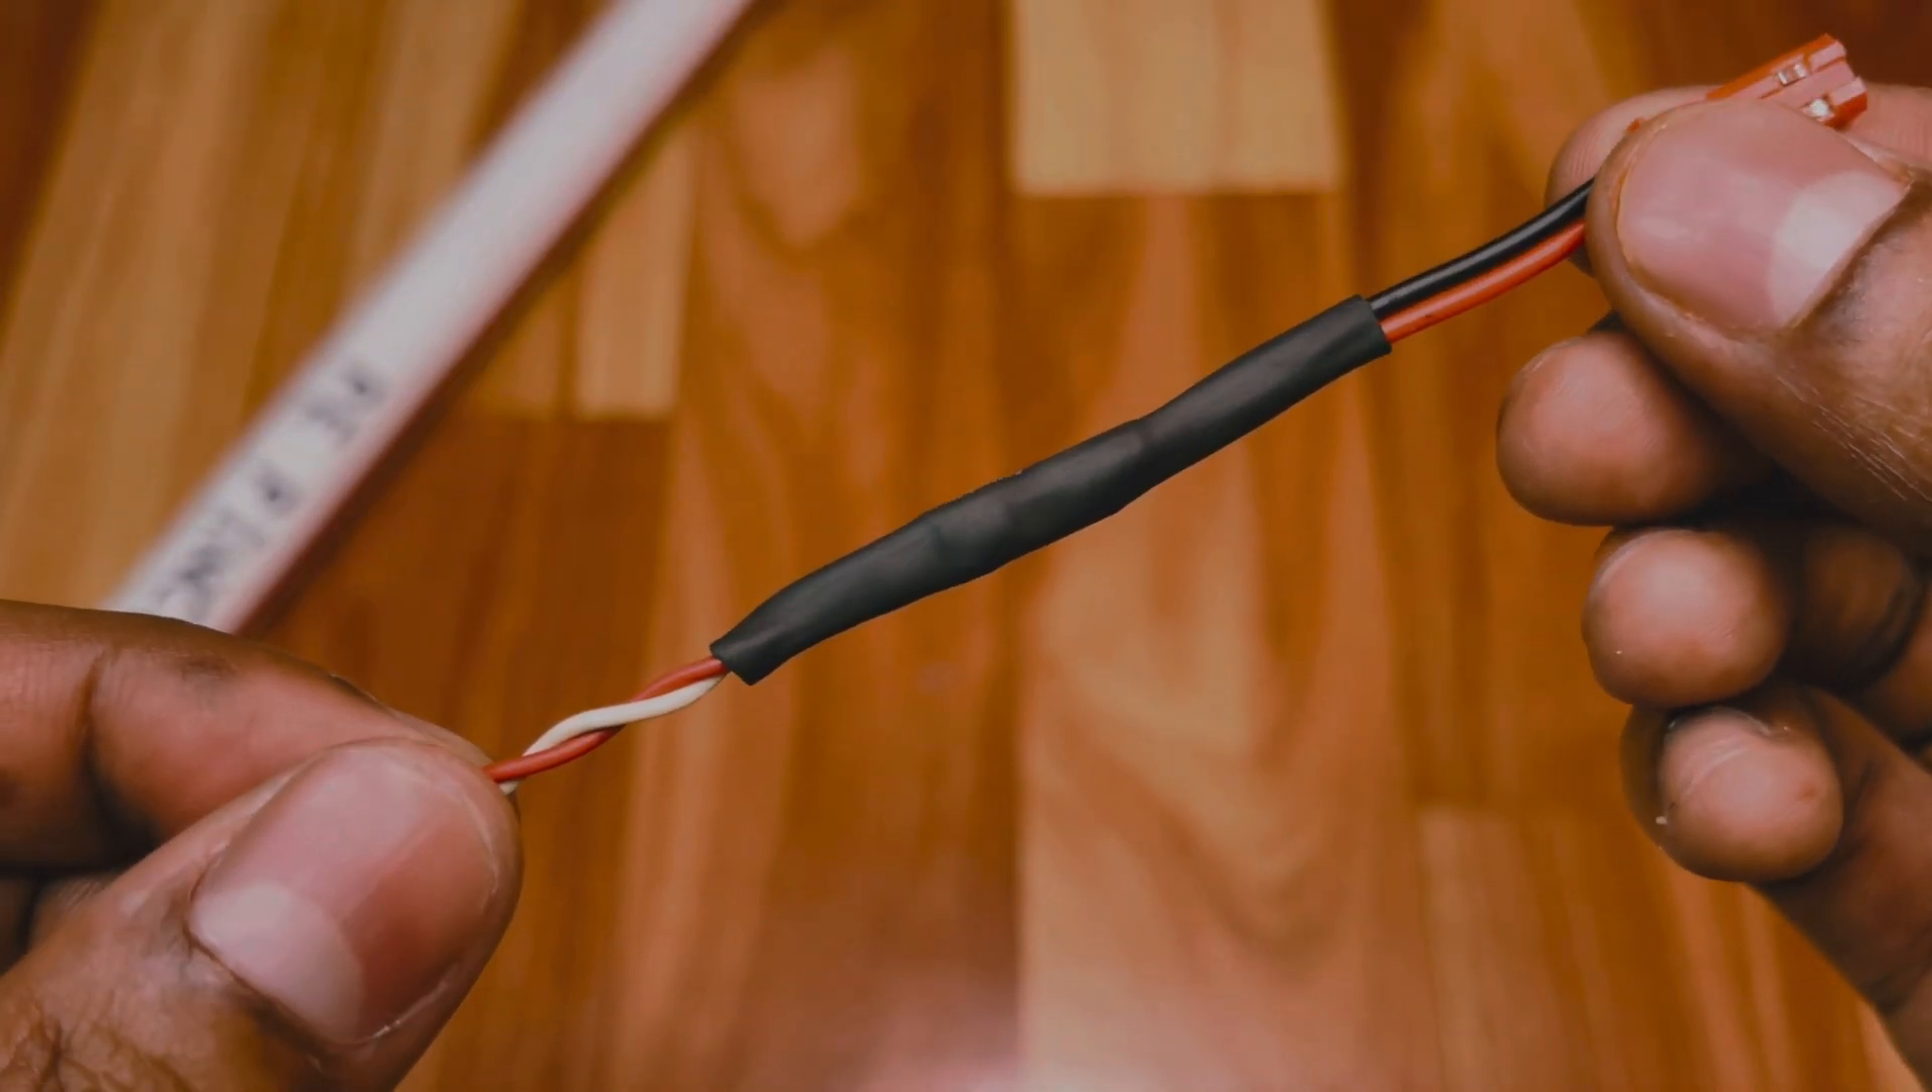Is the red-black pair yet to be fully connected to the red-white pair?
No.